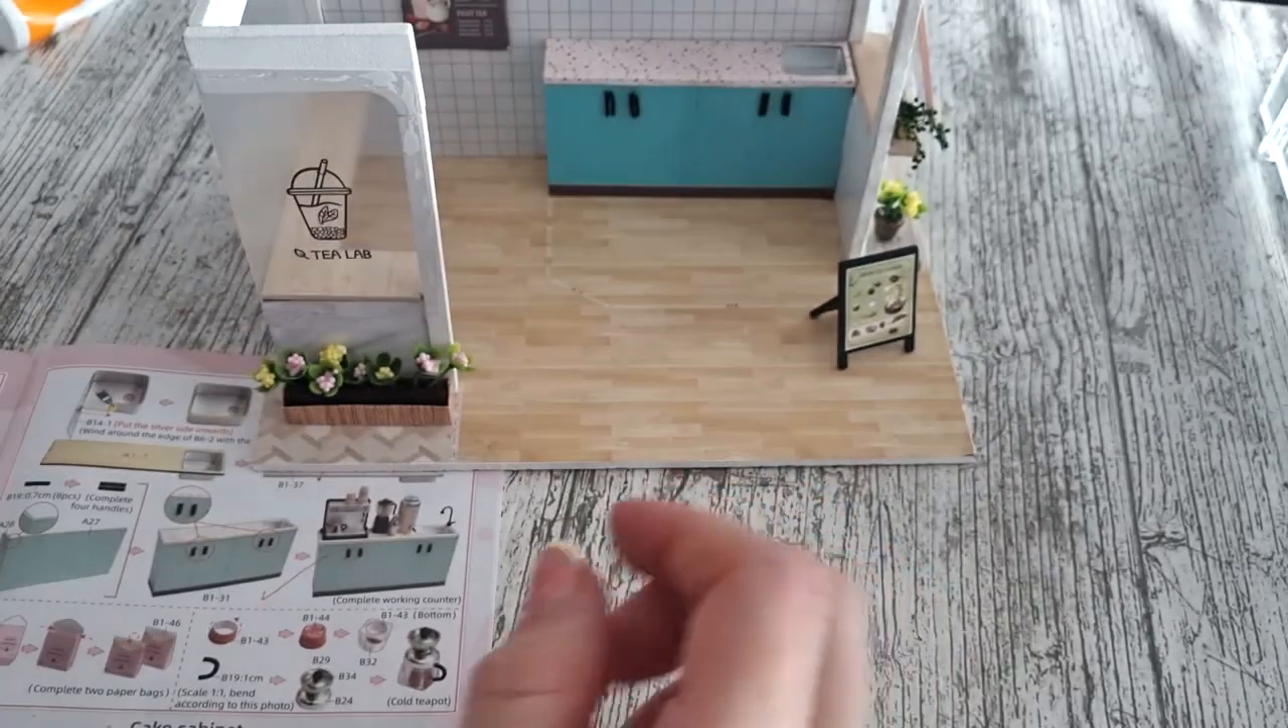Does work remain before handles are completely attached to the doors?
No.